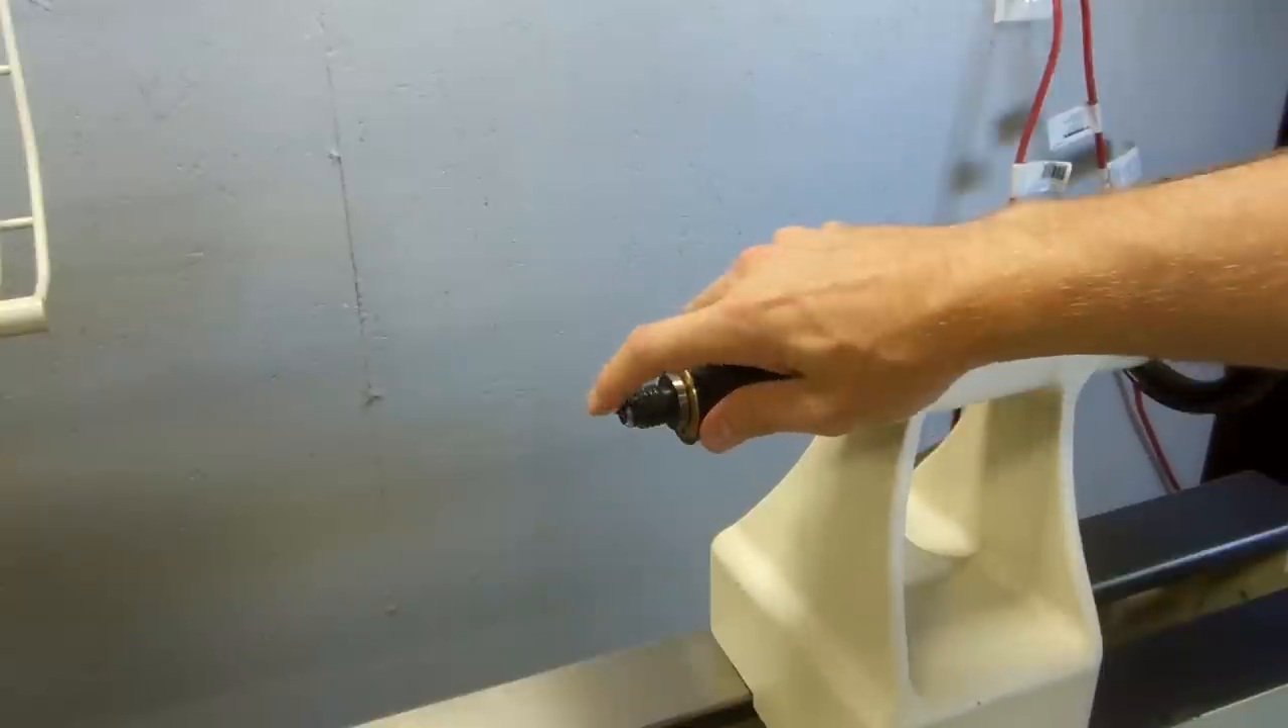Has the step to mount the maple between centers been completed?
No.